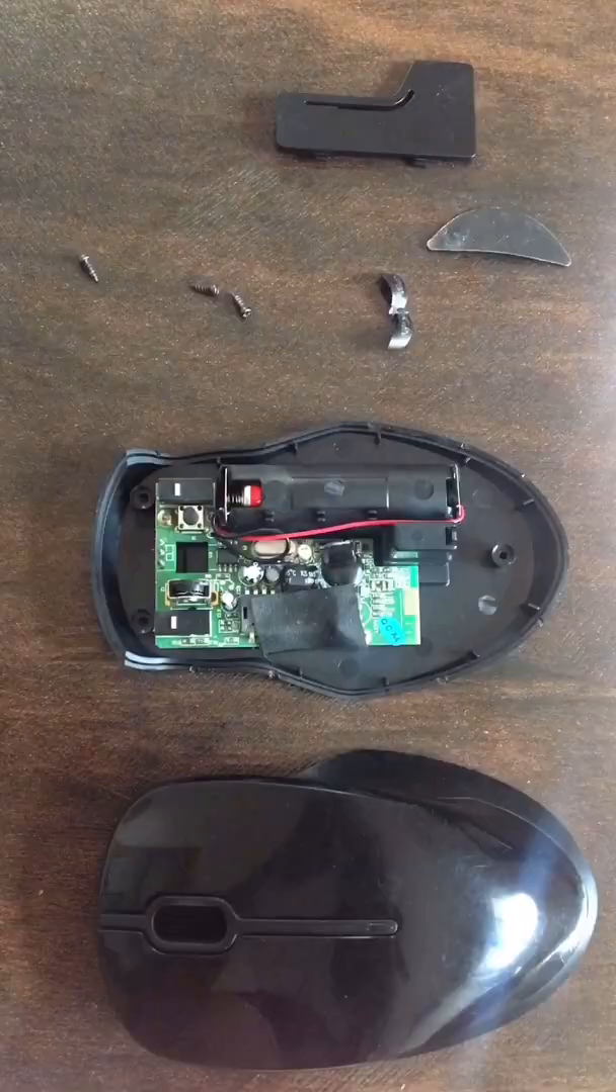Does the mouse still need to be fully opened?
No.